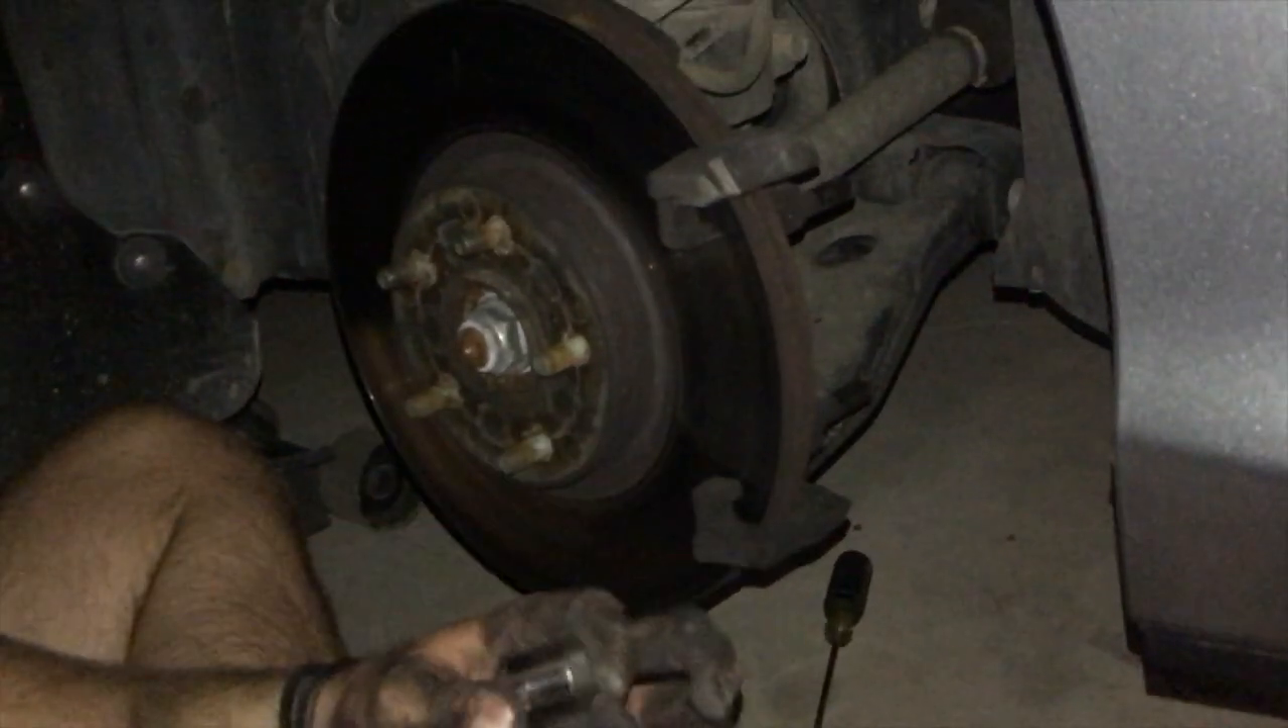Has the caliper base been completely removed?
No.